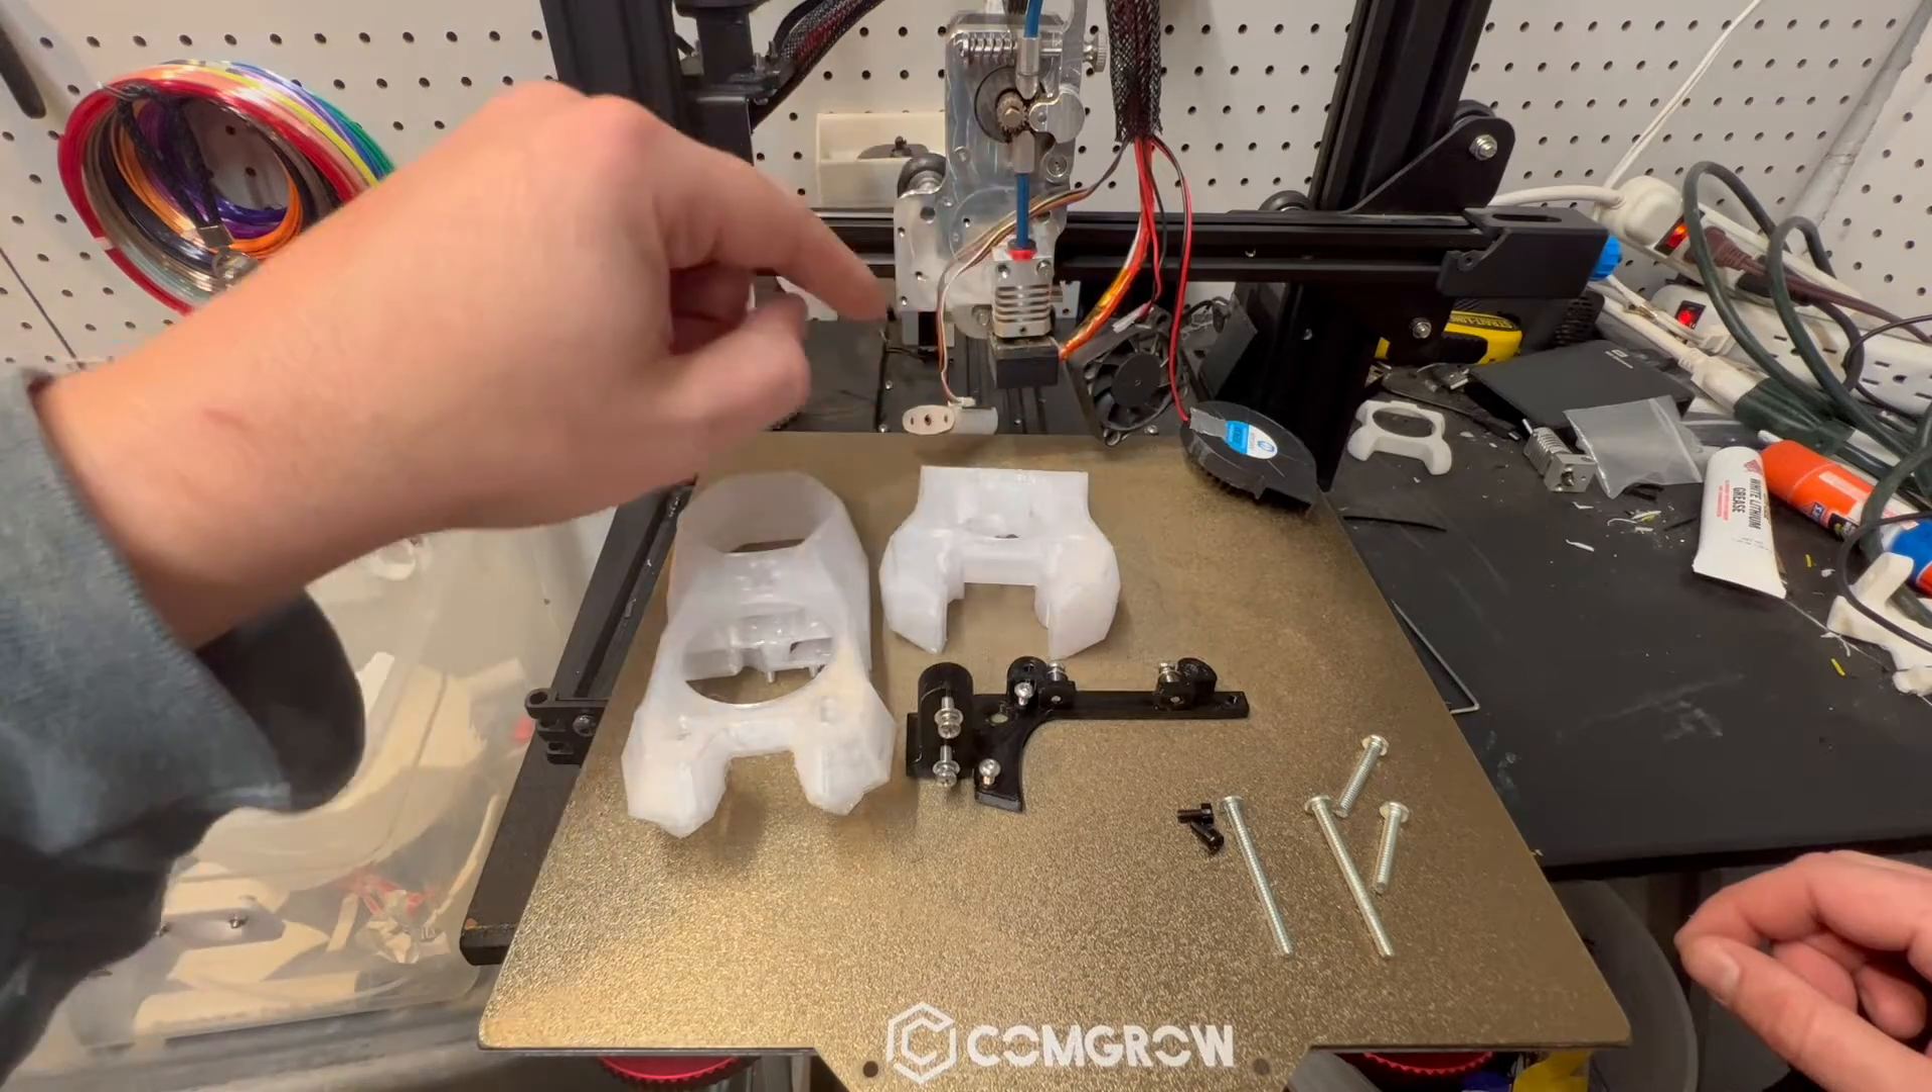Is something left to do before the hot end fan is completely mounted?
Yes.